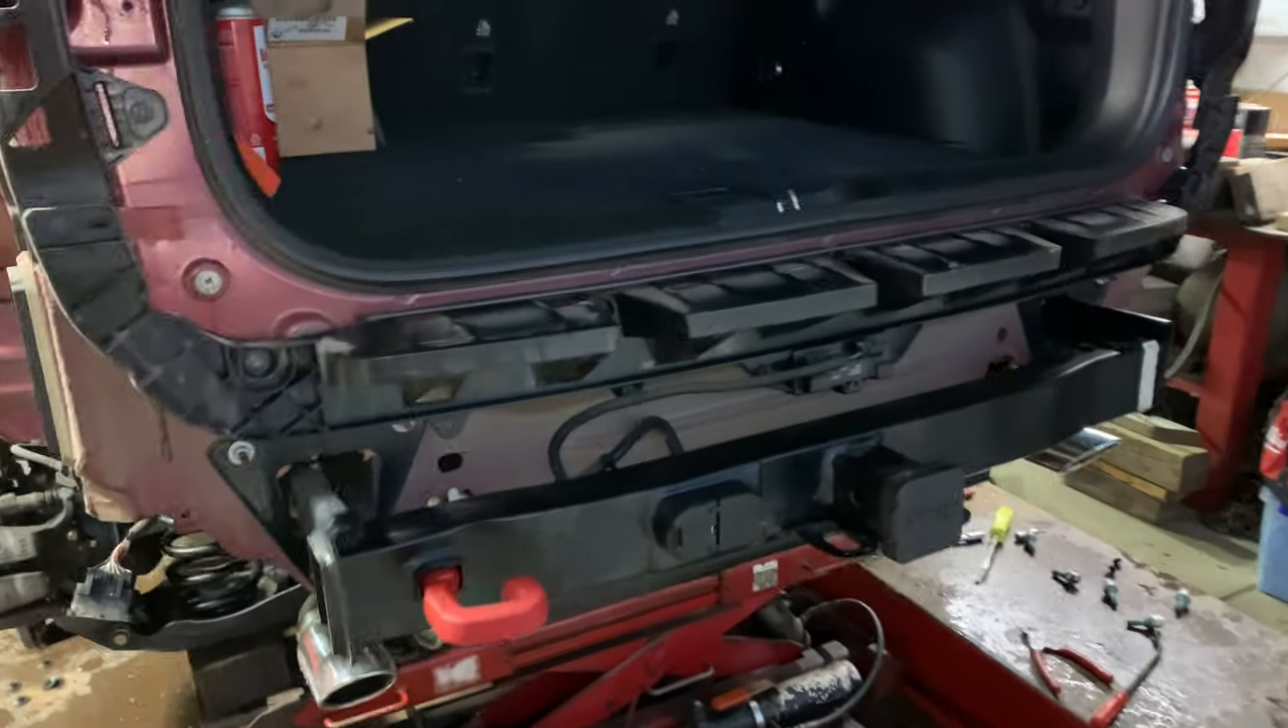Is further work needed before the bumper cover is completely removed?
No.